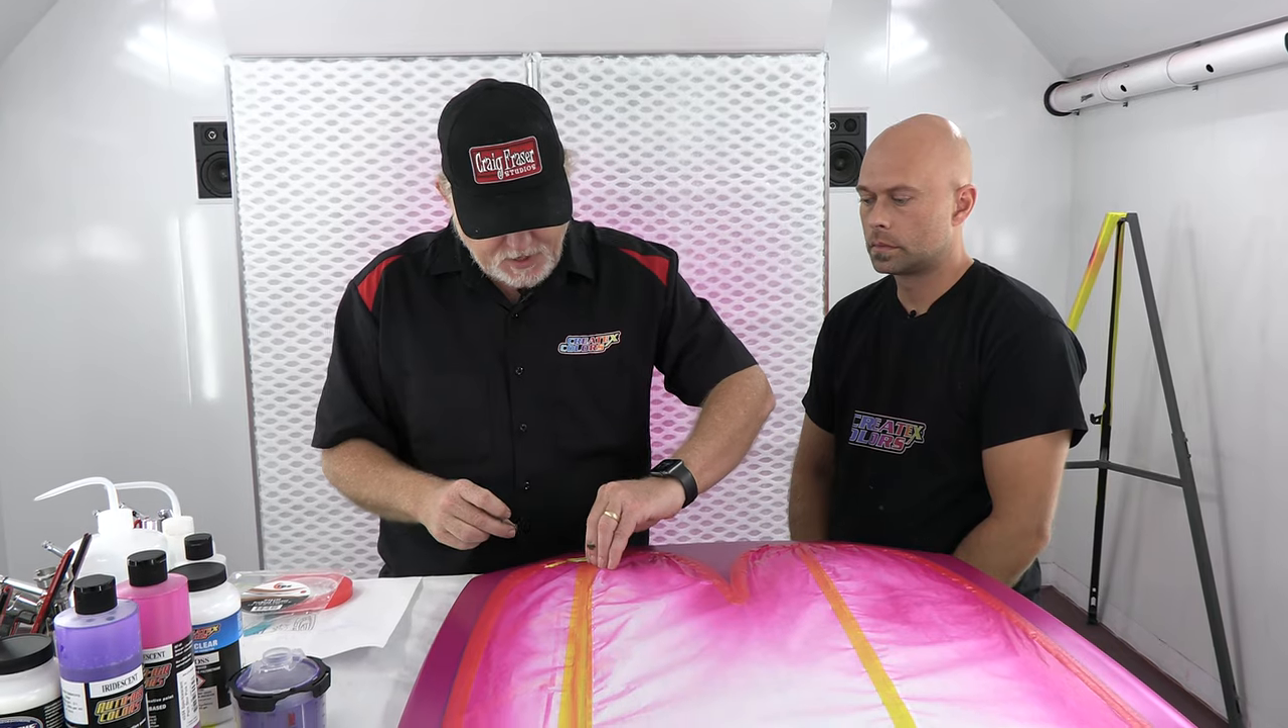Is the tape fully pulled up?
No.